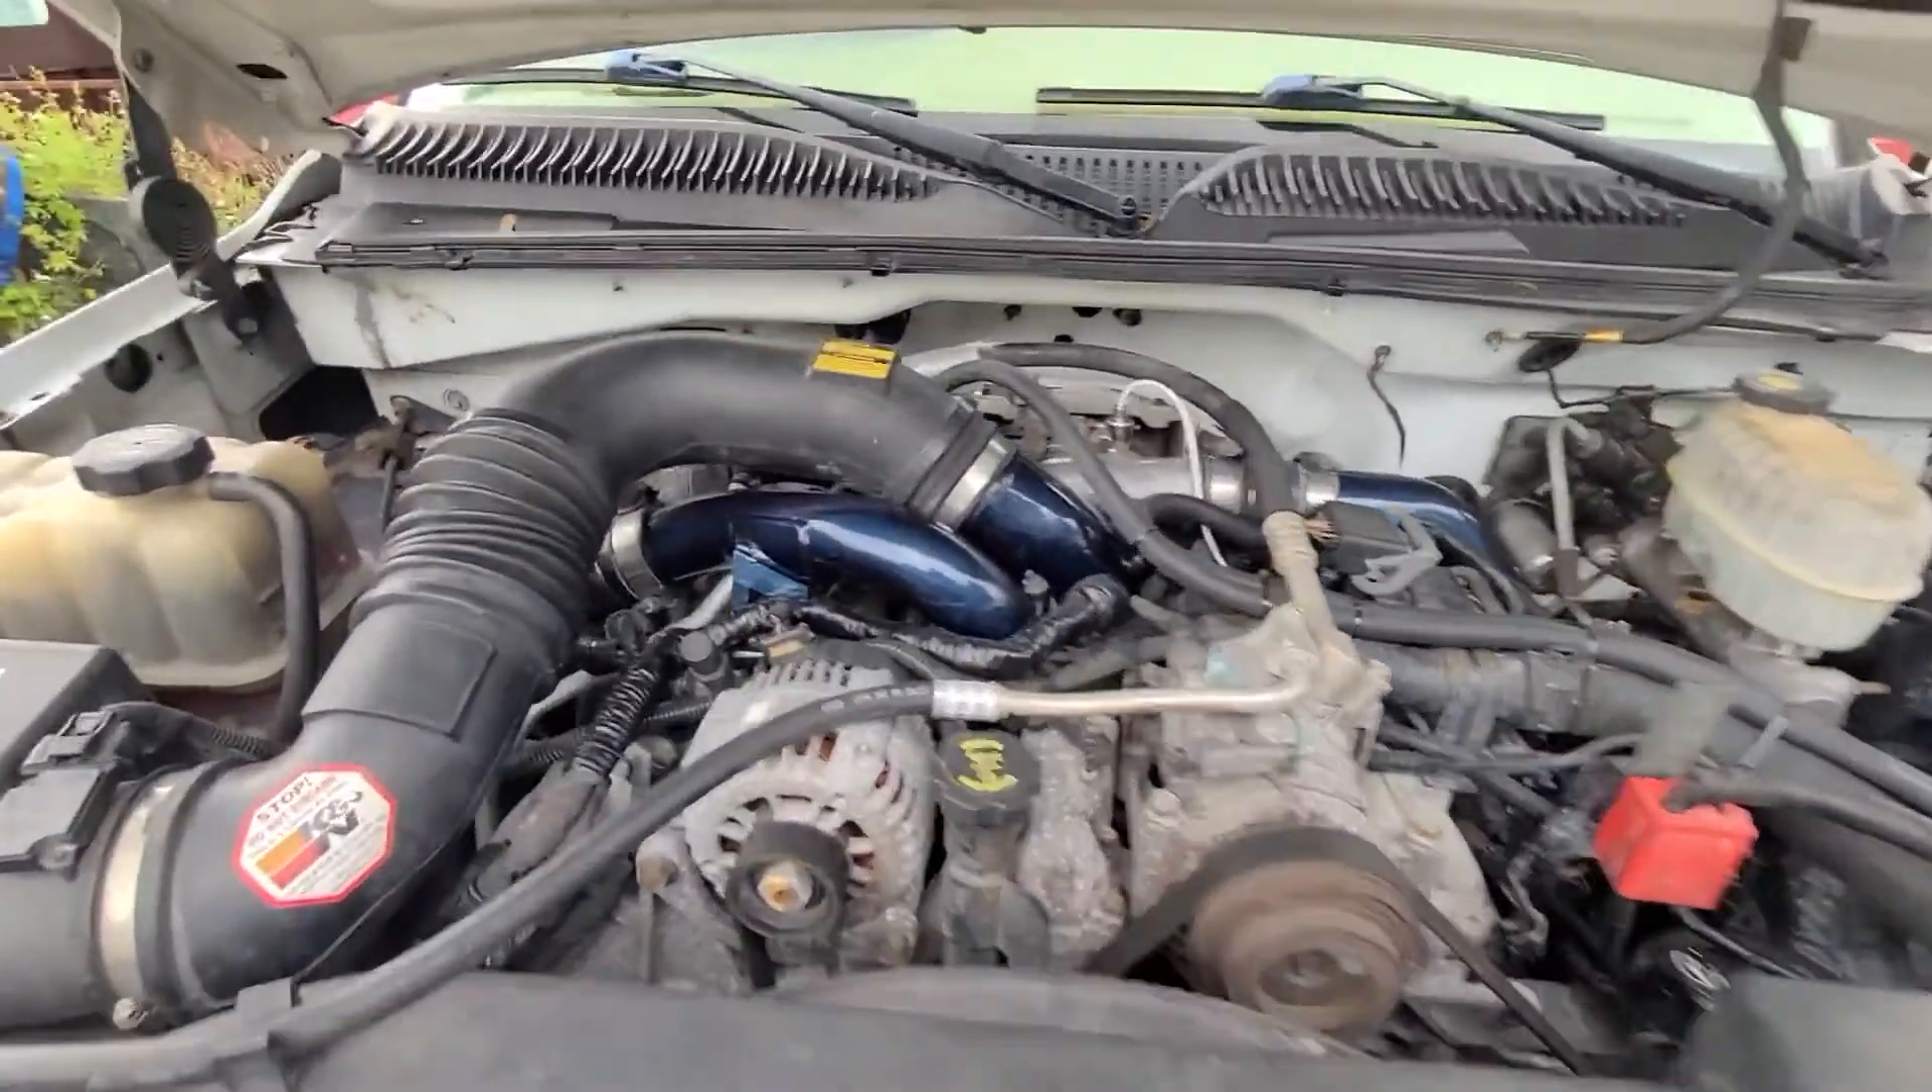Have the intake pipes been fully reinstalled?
Yes.